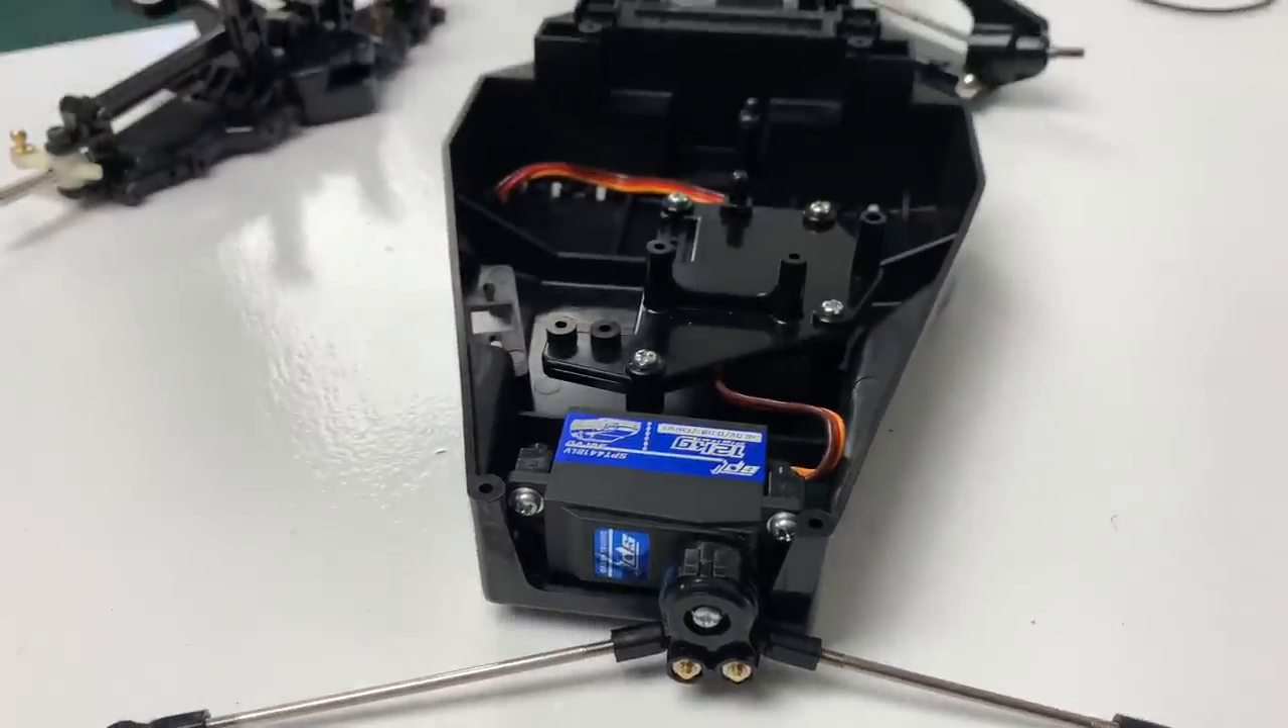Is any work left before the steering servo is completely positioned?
No.